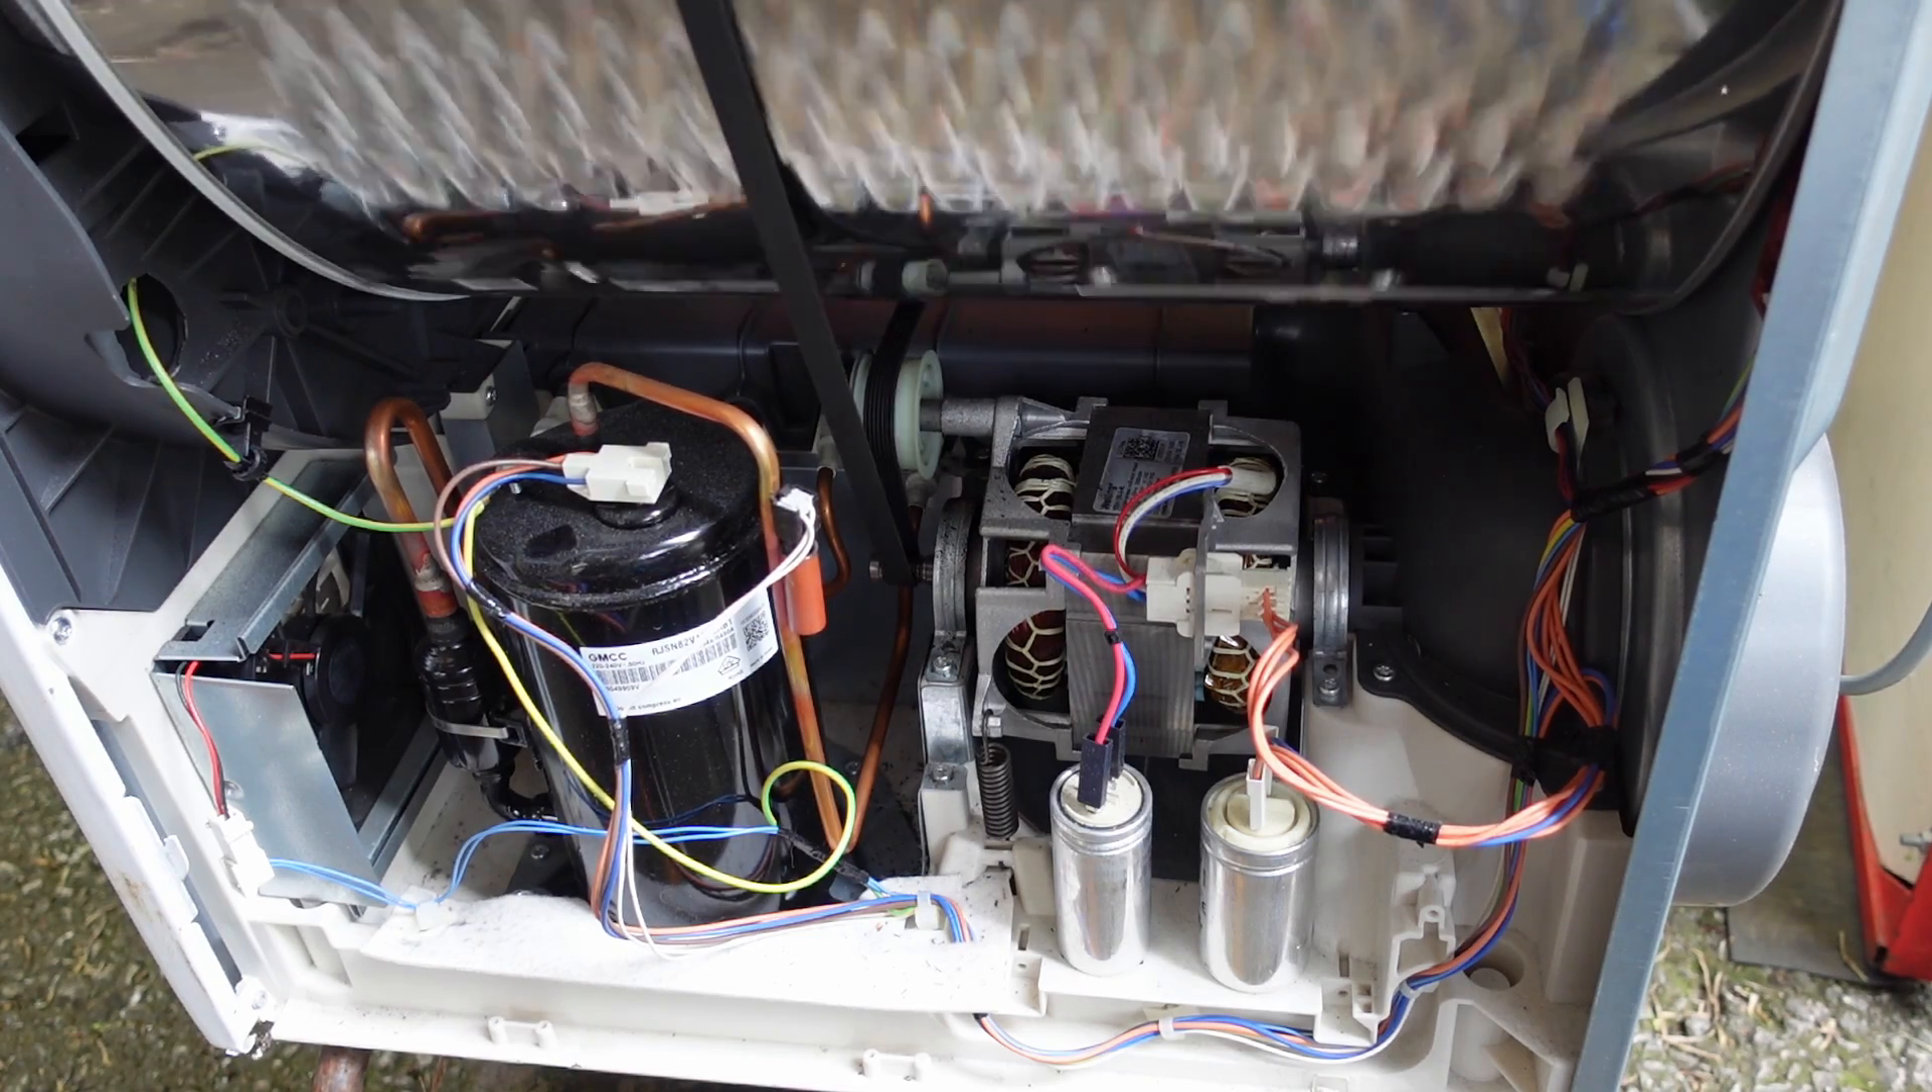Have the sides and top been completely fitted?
No.